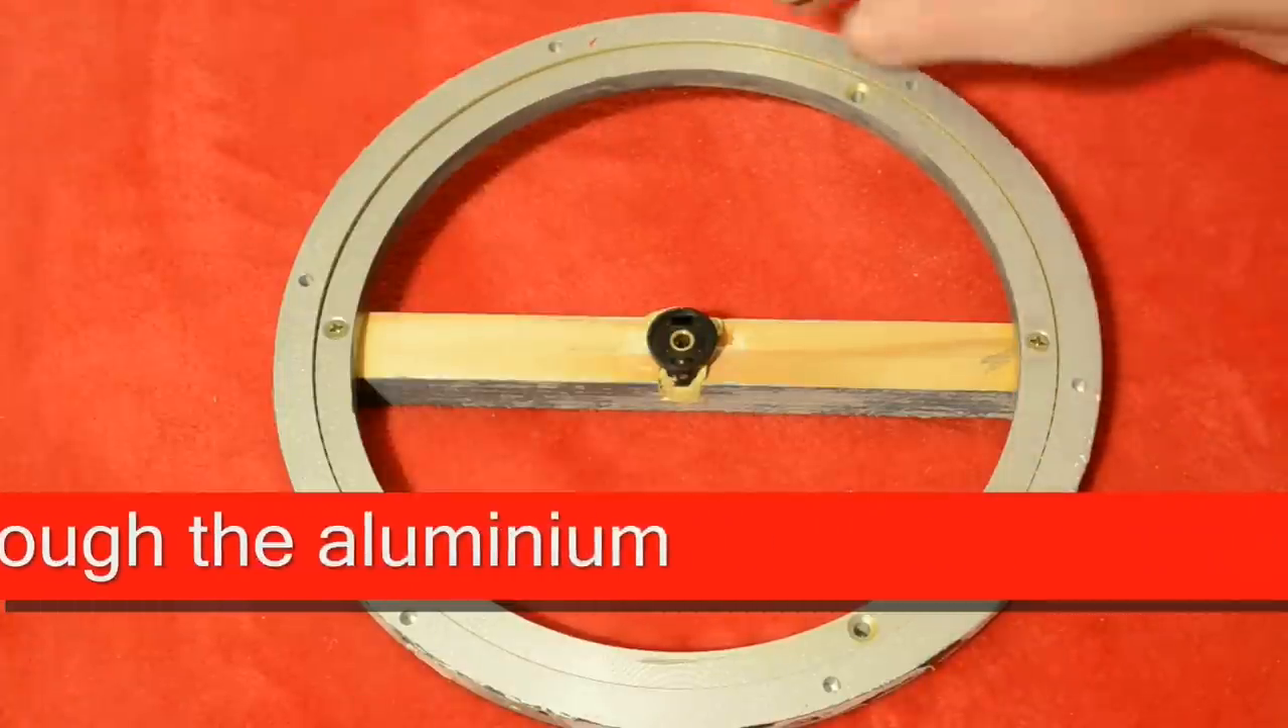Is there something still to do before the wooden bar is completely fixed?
No.